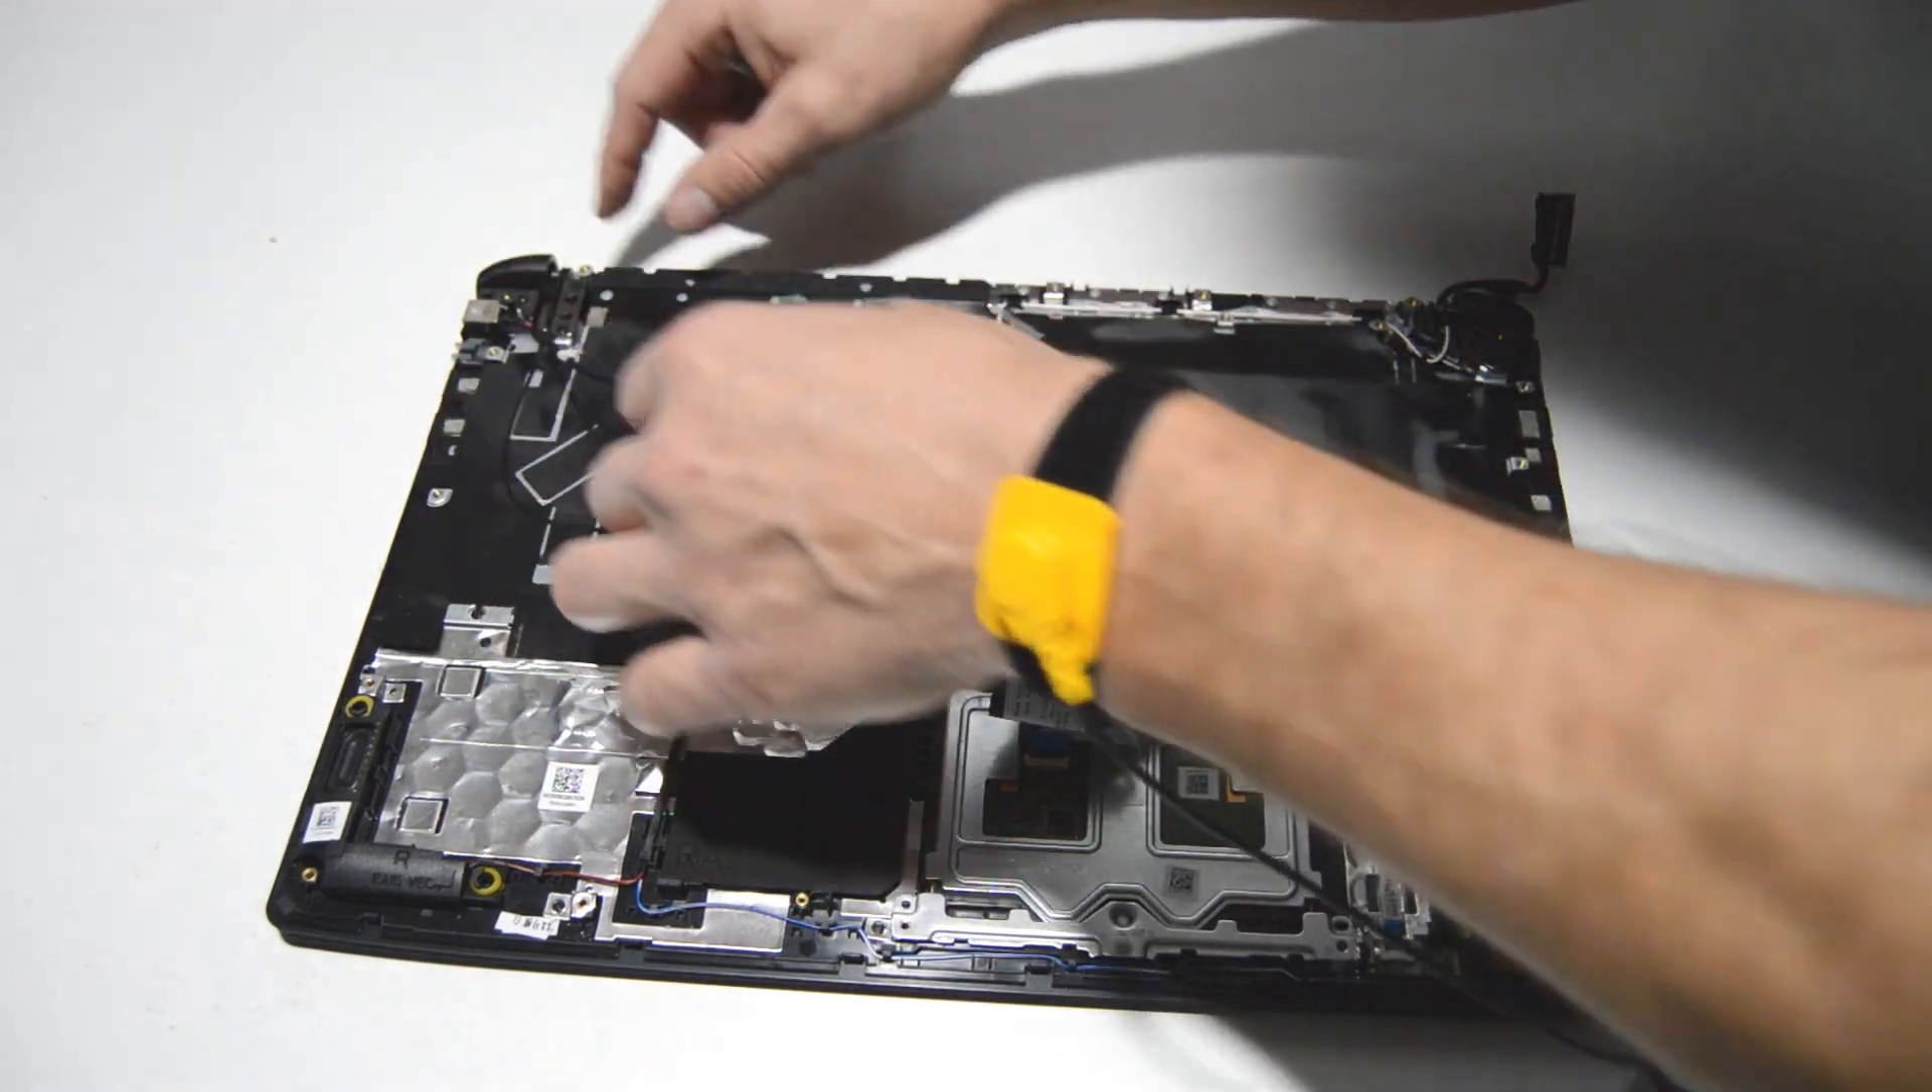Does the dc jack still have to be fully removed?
Yes.